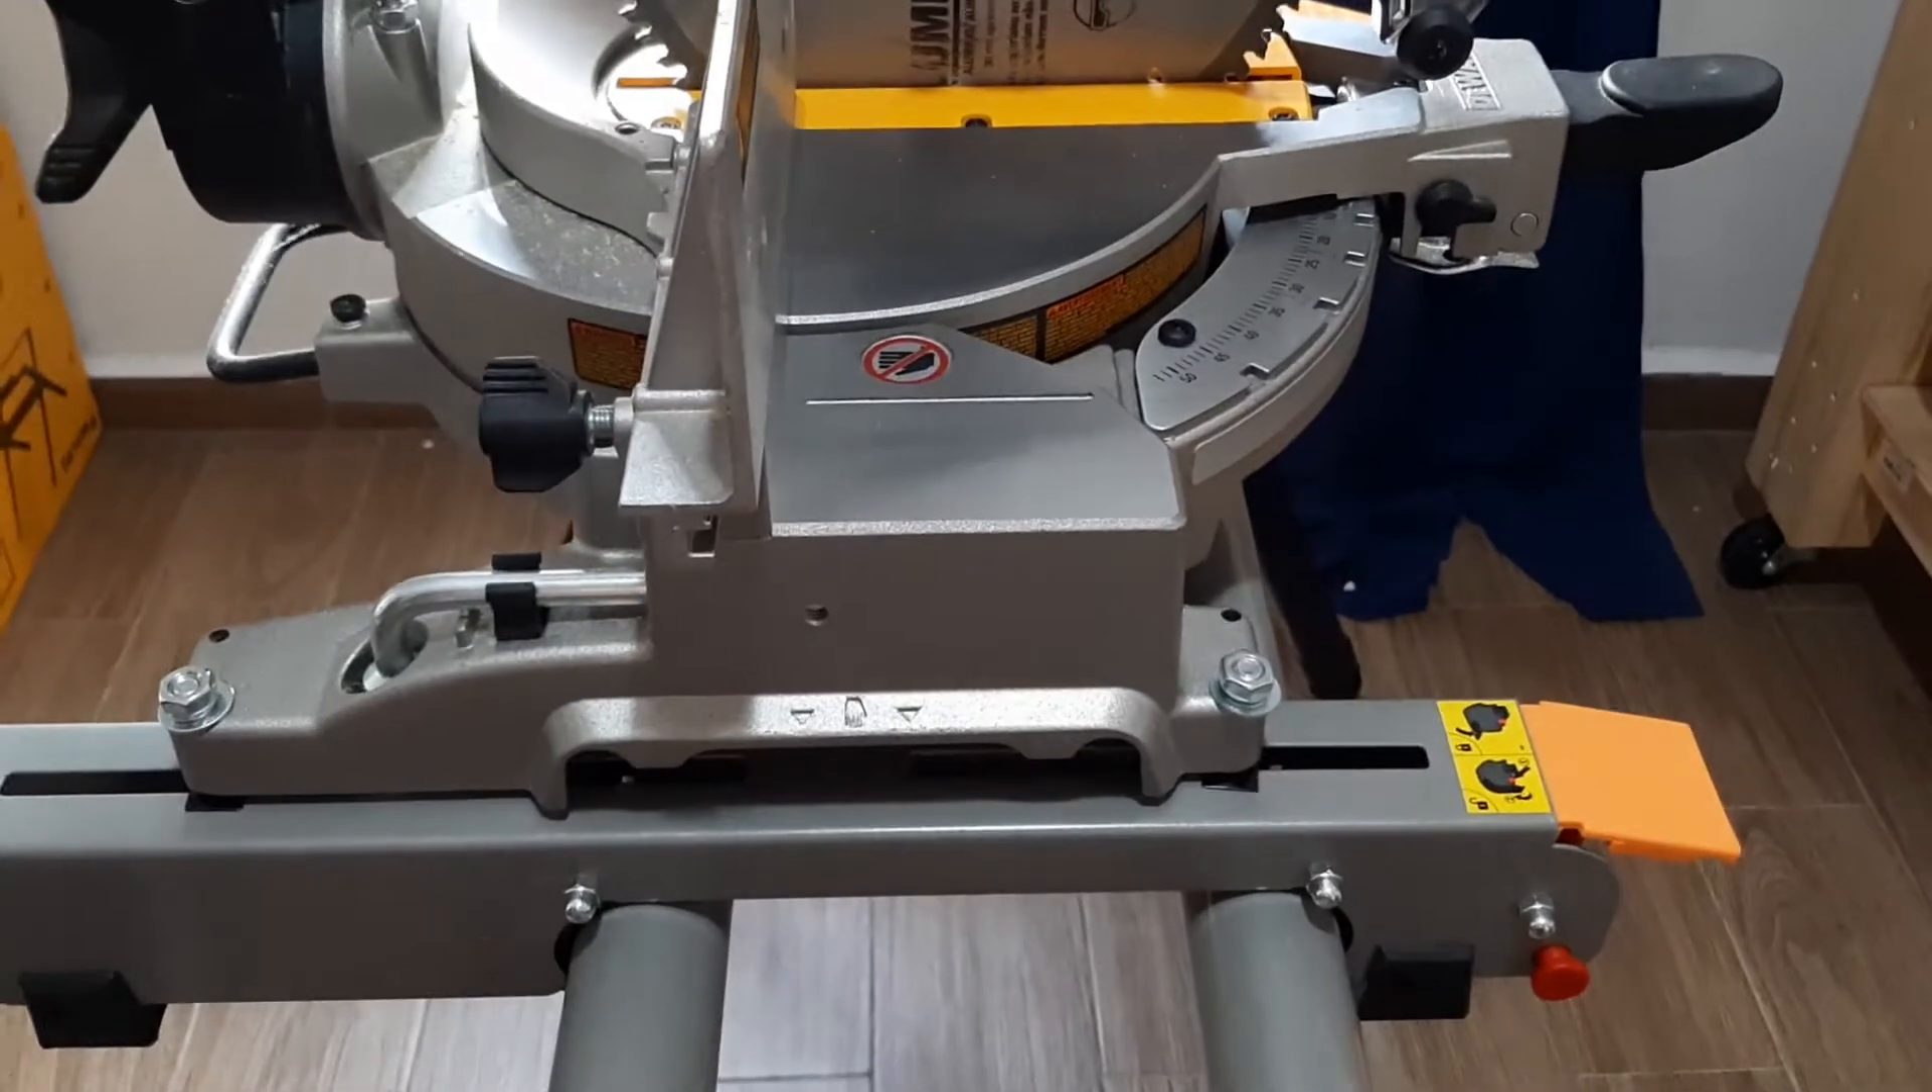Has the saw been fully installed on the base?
Yes.